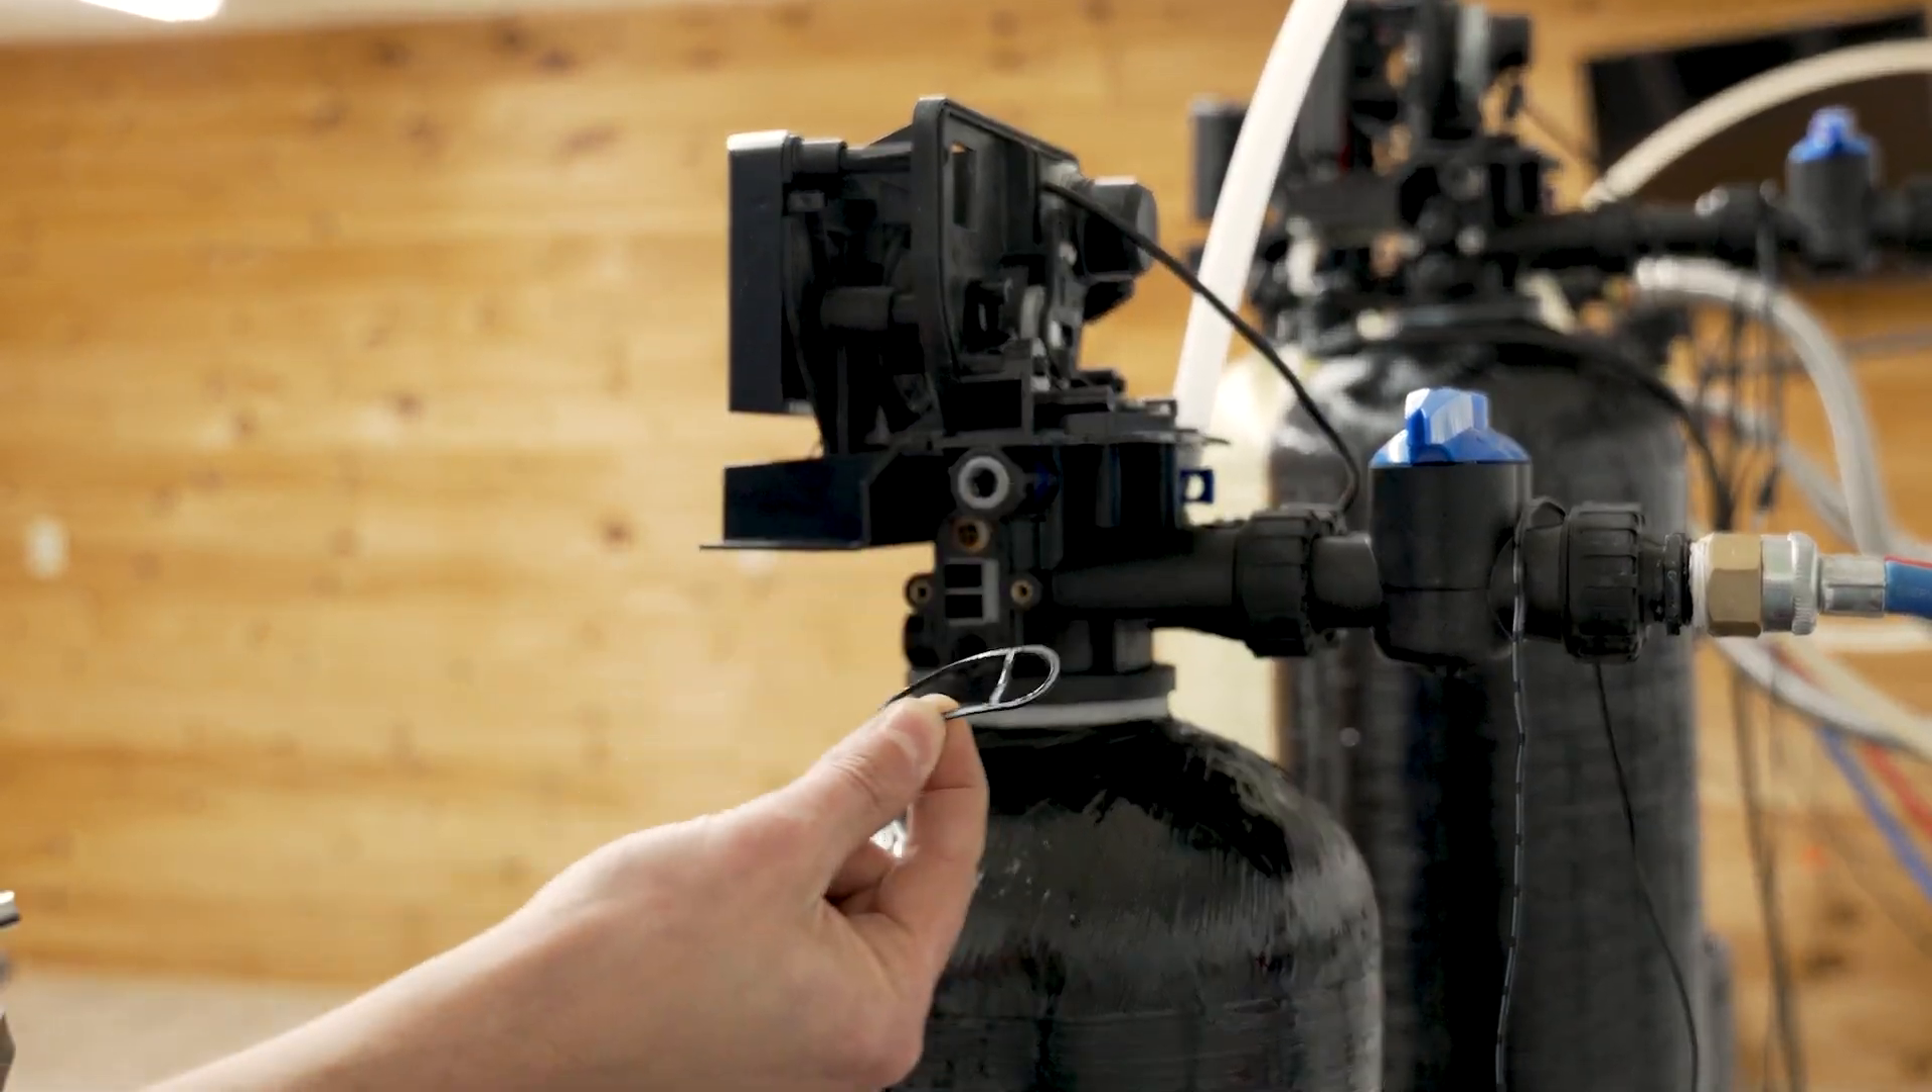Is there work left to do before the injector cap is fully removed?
No.